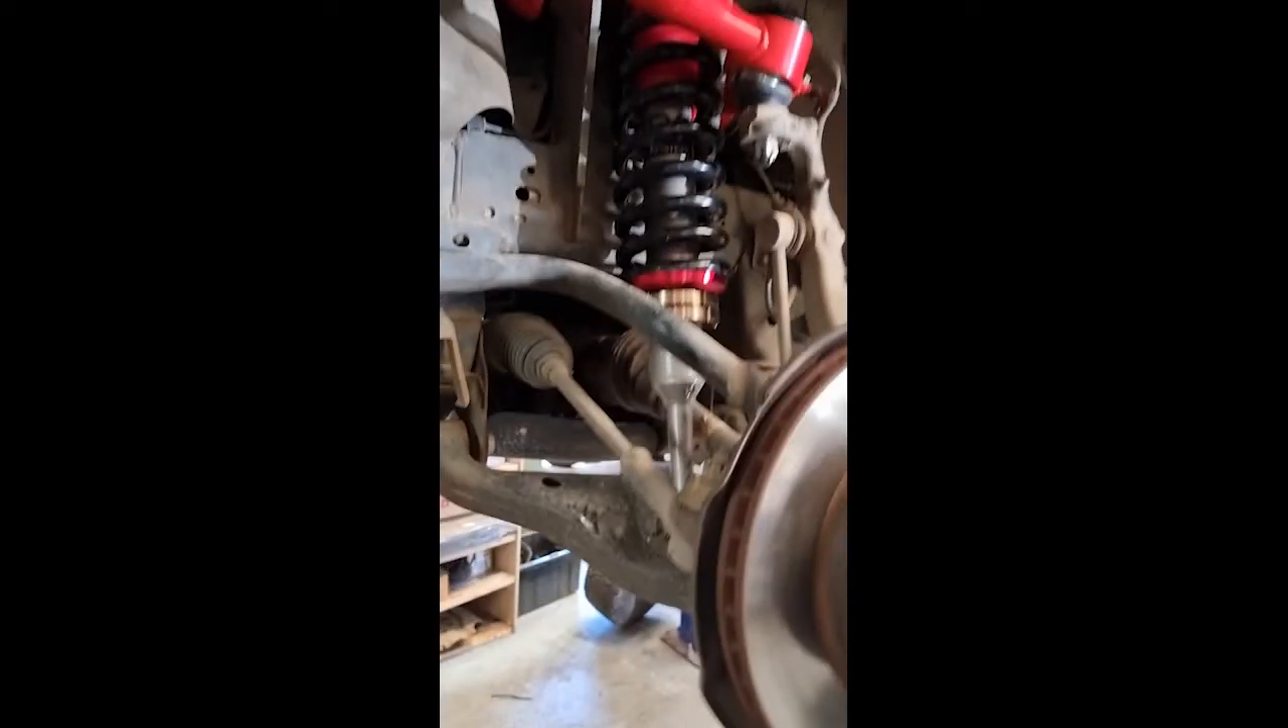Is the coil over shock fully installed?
Yes.